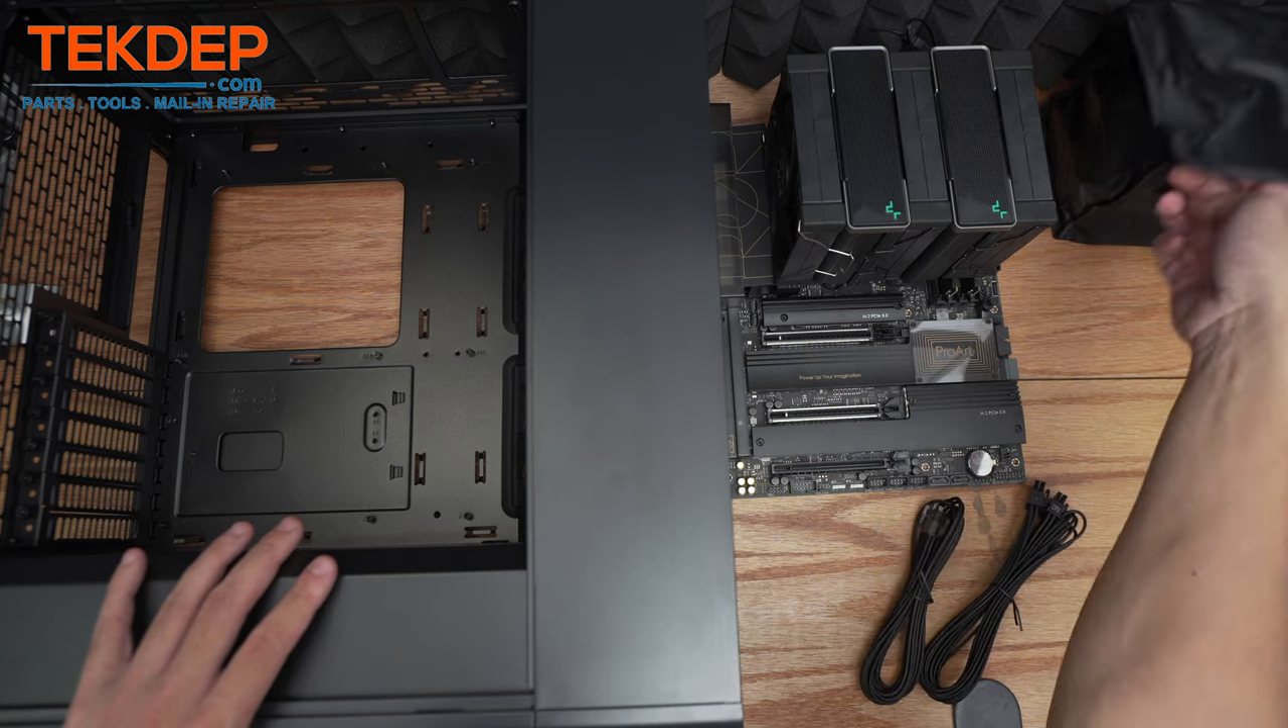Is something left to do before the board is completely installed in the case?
Yes.